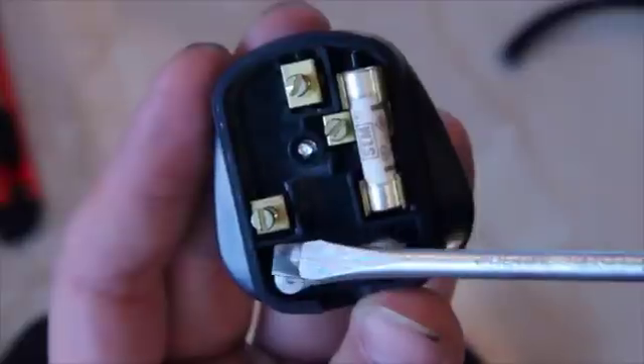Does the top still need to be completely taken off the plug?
No.